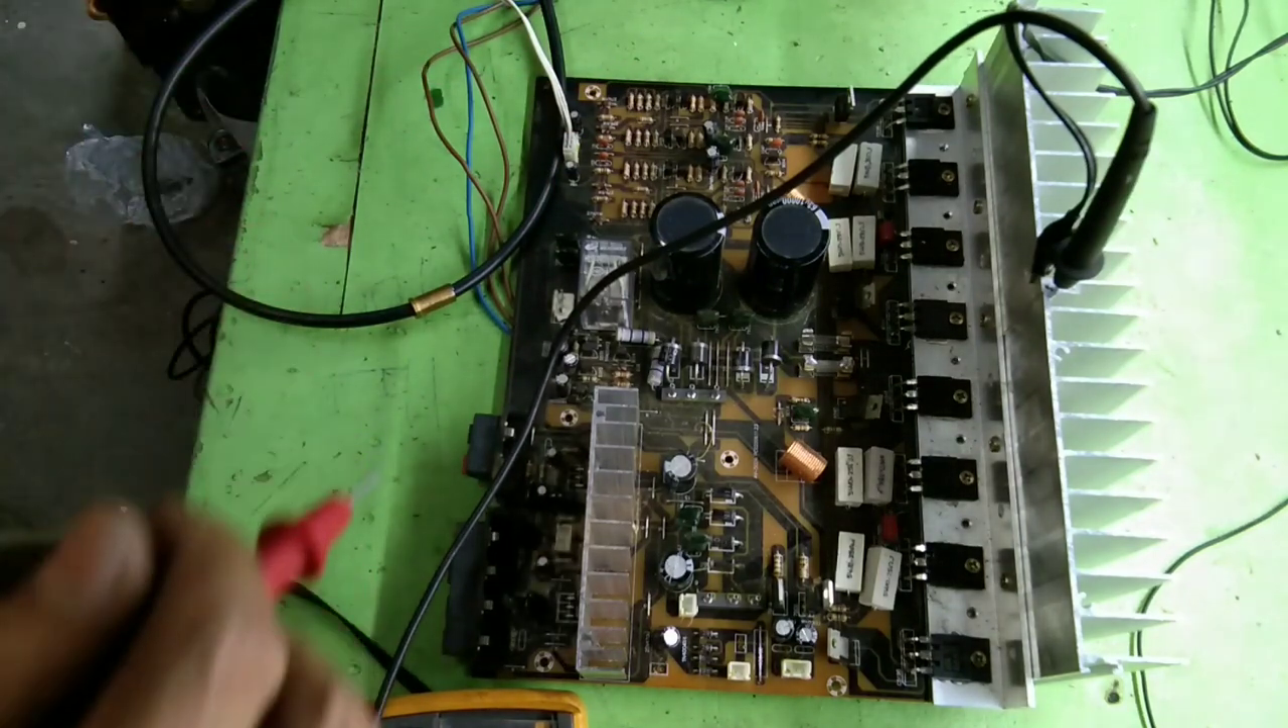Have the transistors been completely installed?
Yes.